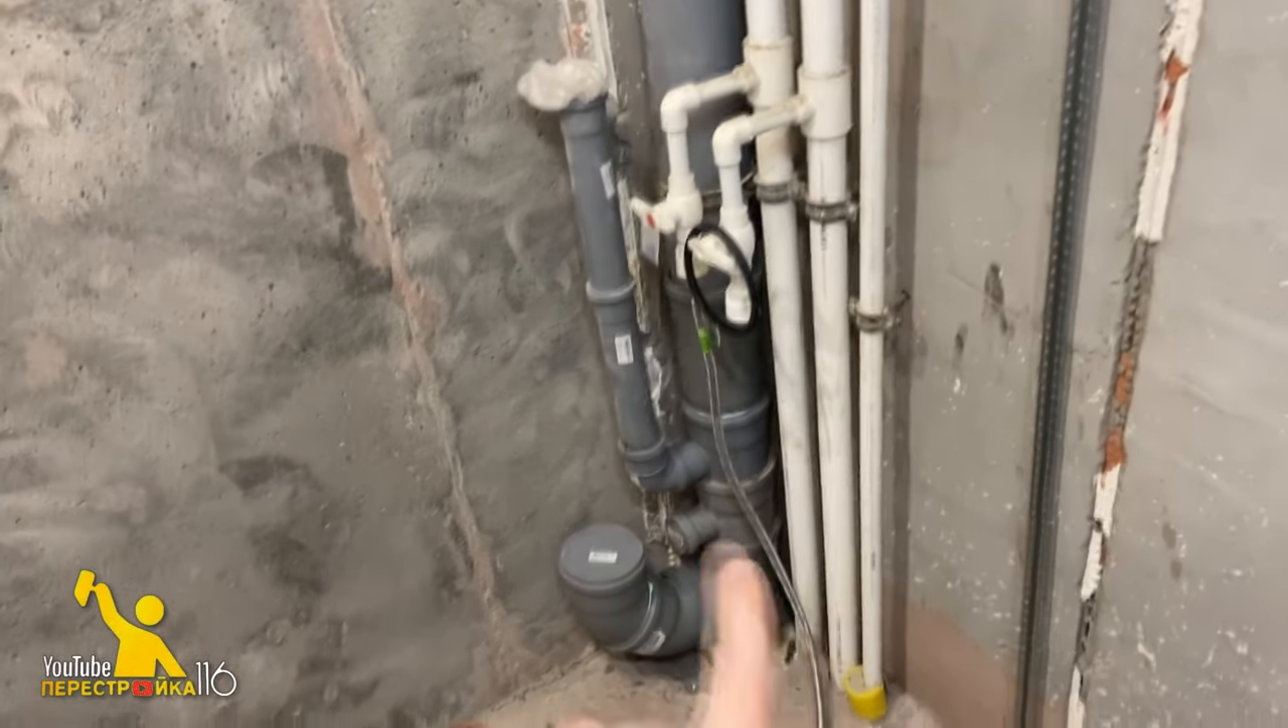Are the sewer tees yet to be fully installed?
No.